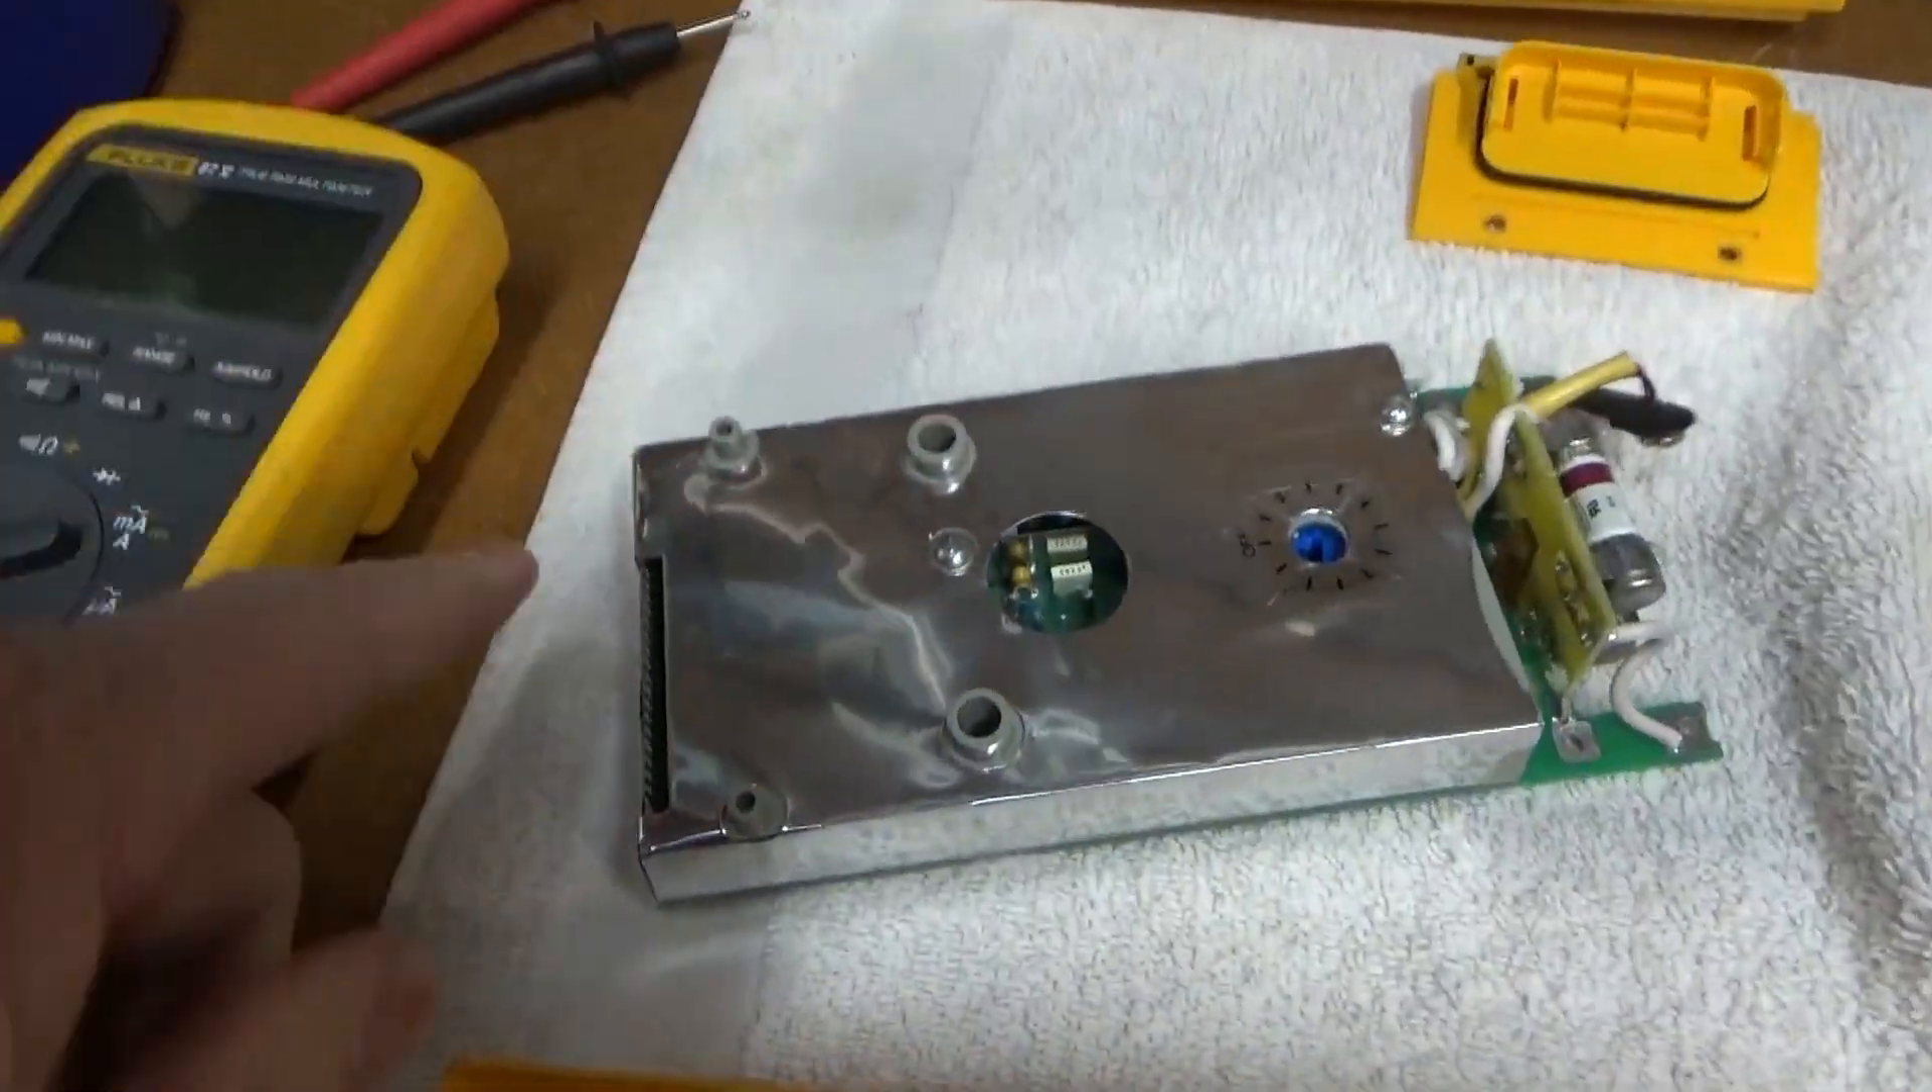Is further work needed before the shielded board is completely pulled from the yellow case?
No.